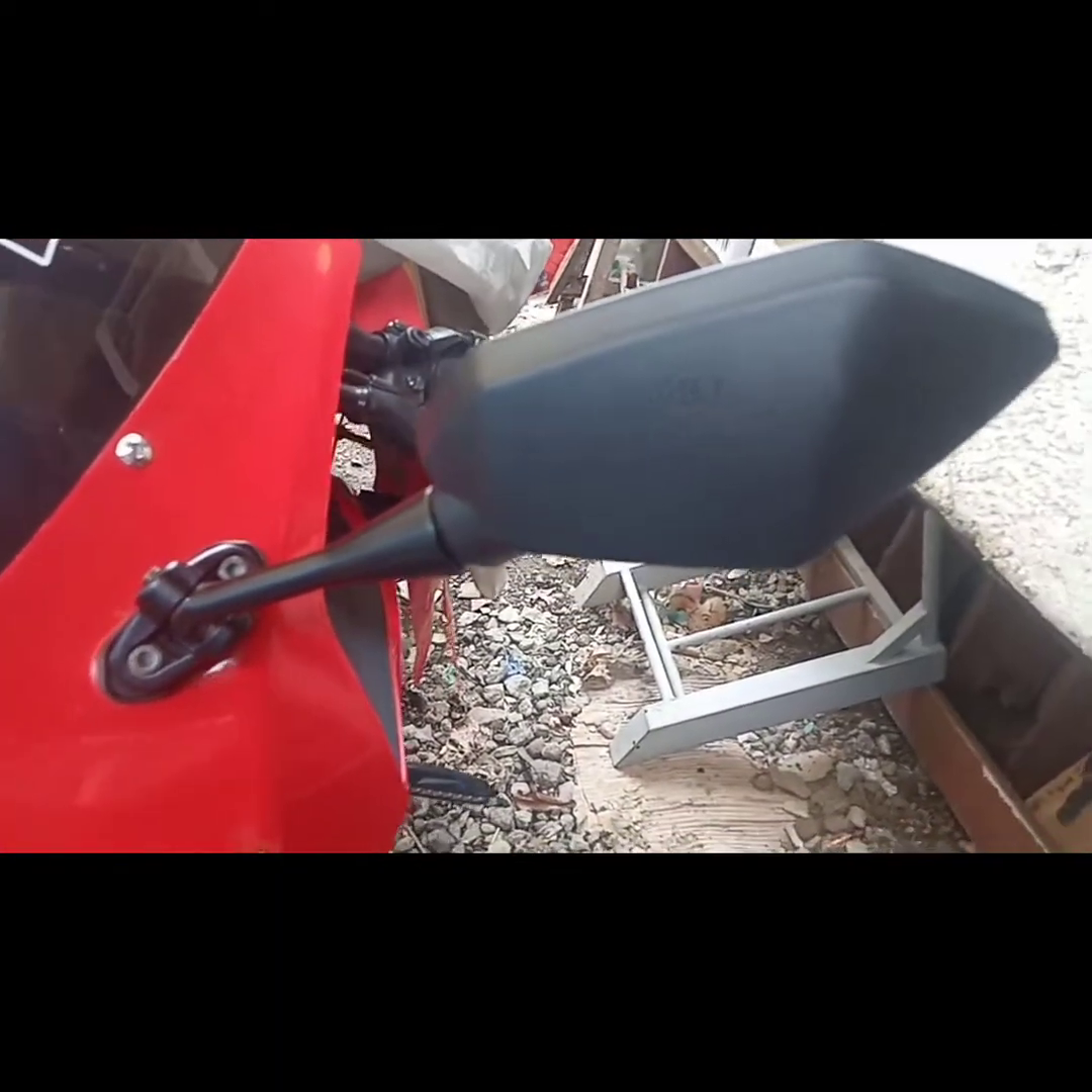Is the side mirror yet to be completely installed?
No.